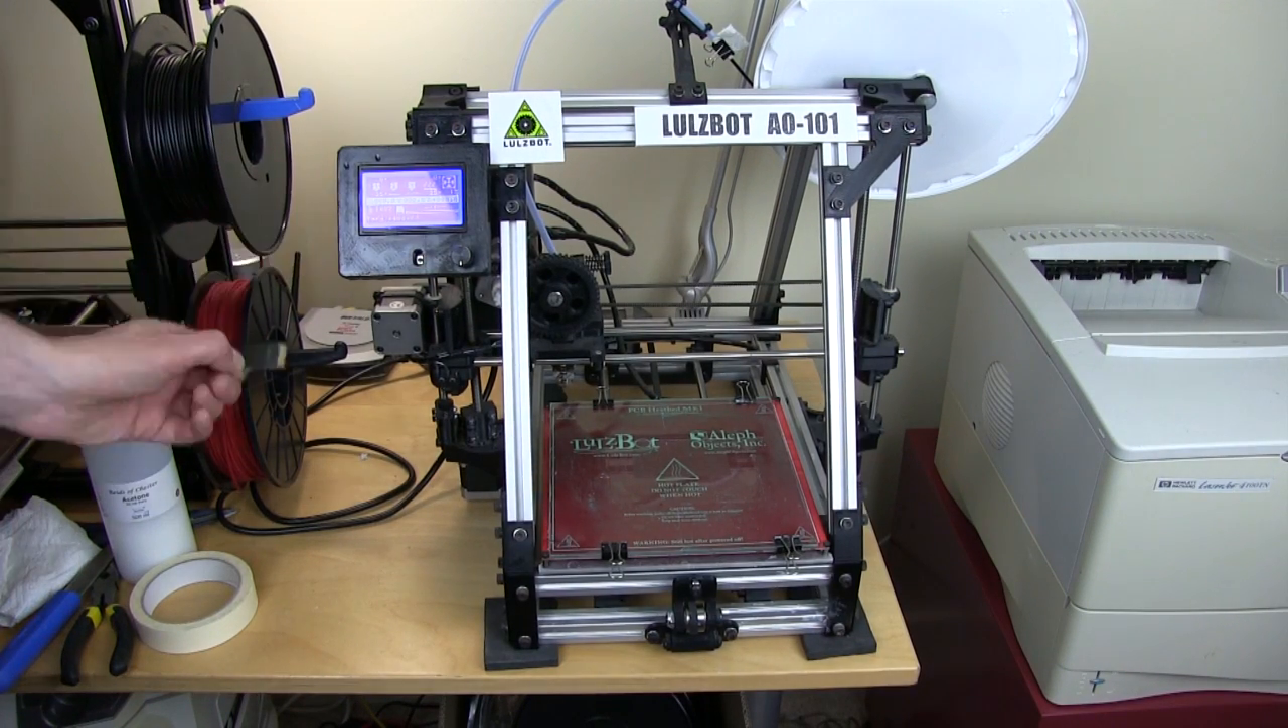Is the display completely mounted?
Yes.